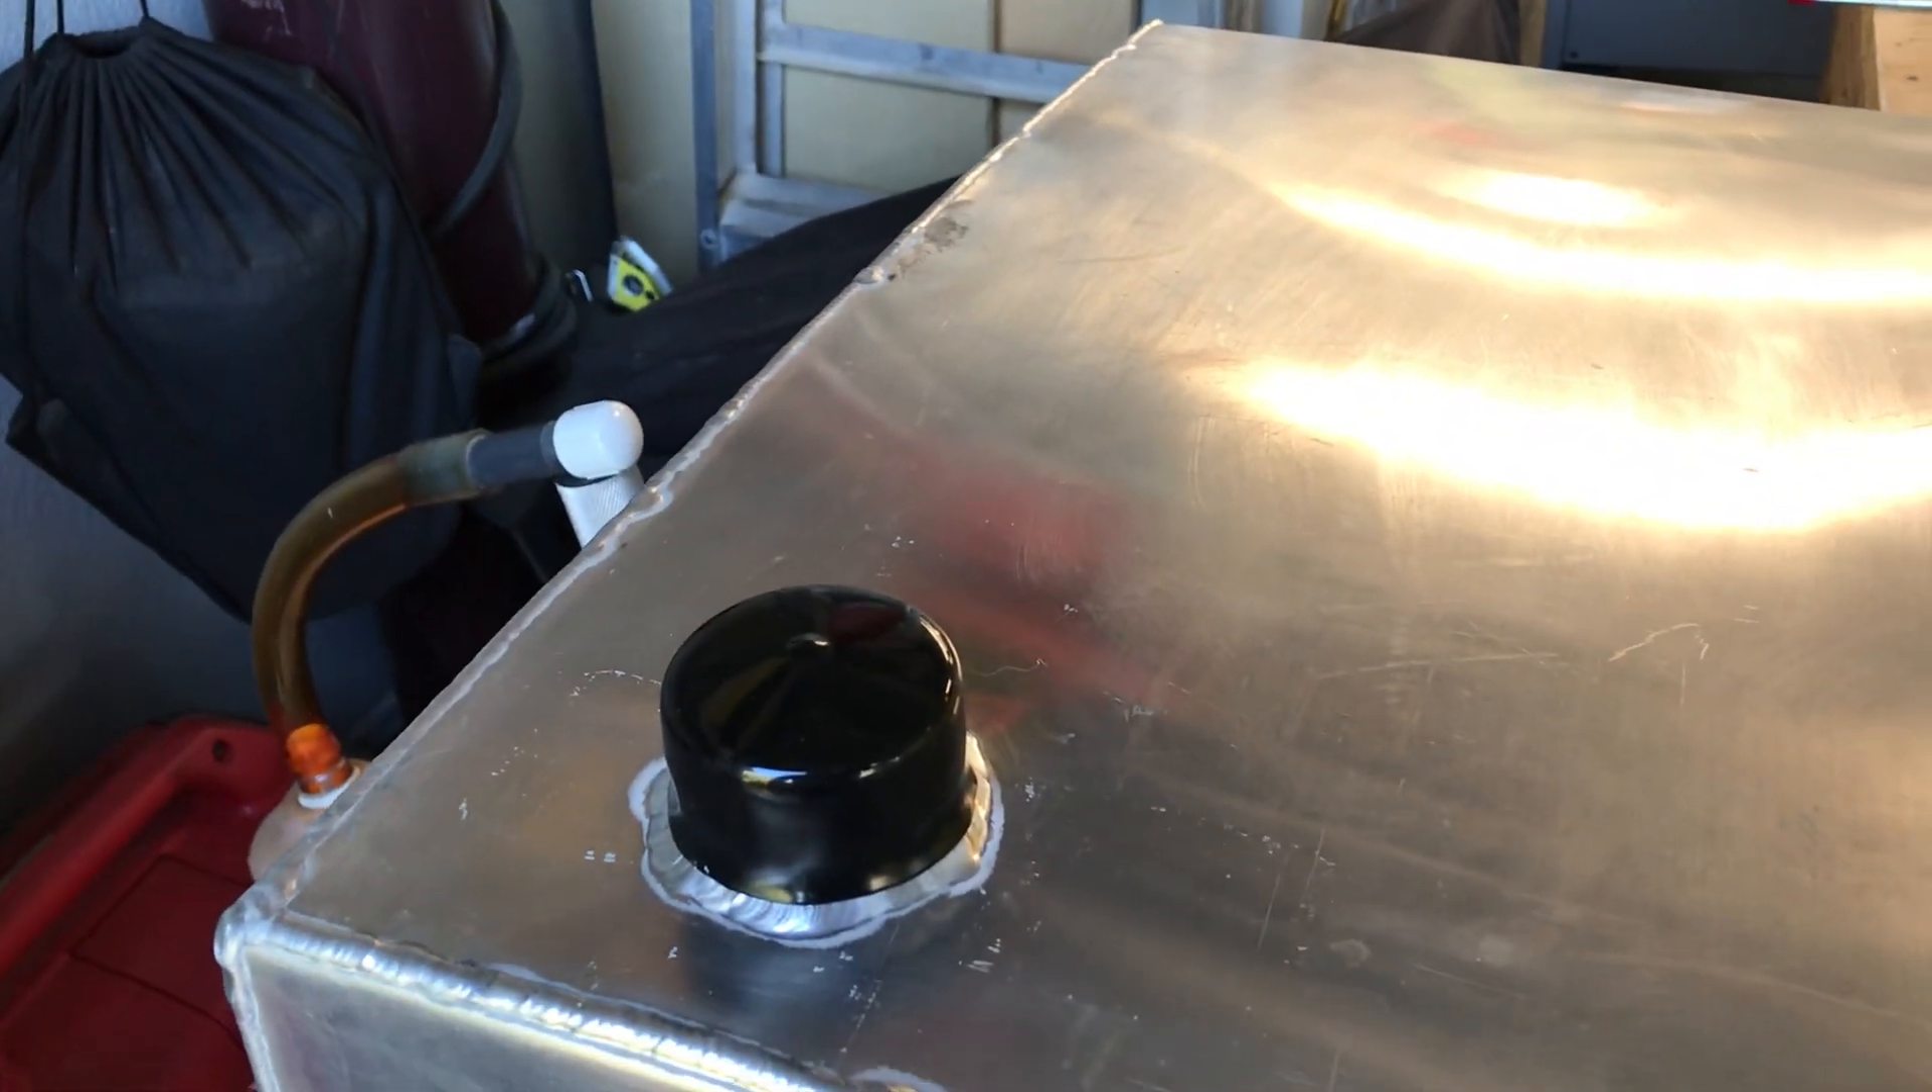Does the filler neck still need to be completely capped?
No.